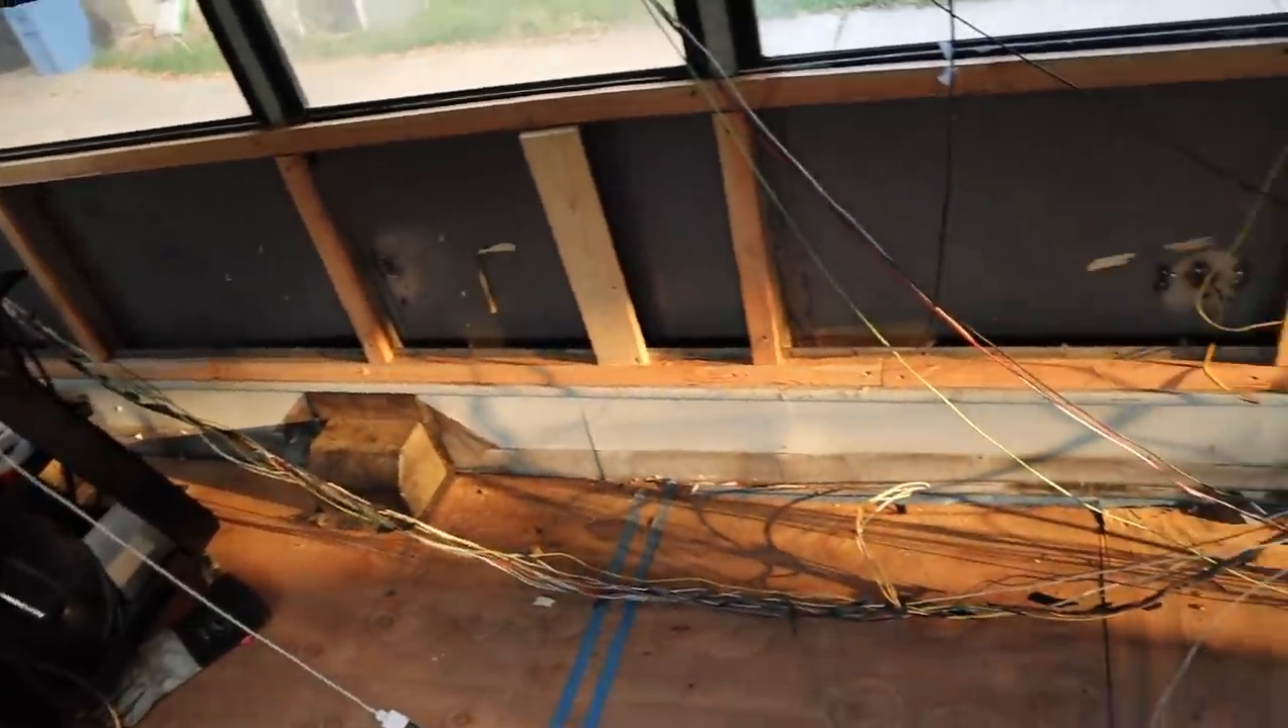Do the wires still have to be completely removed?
Yes.